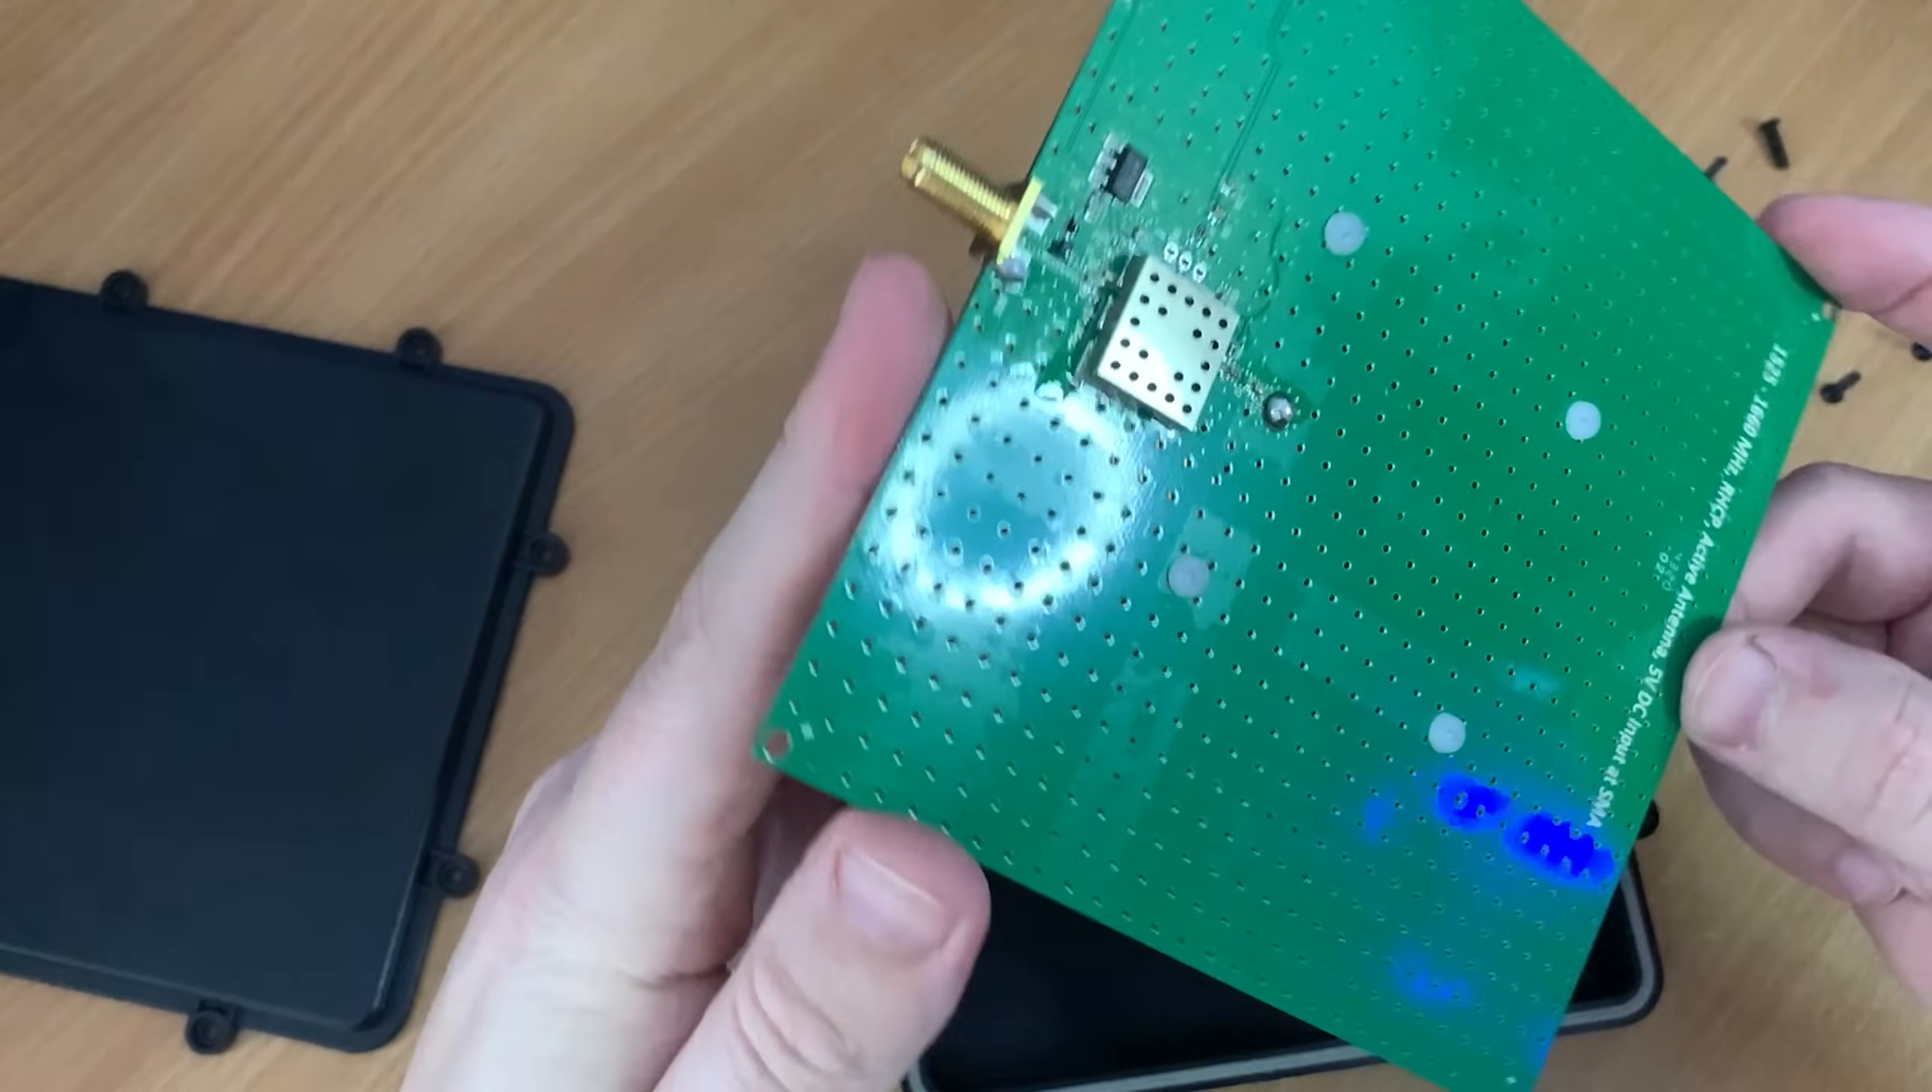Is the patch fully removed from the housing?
Yes.